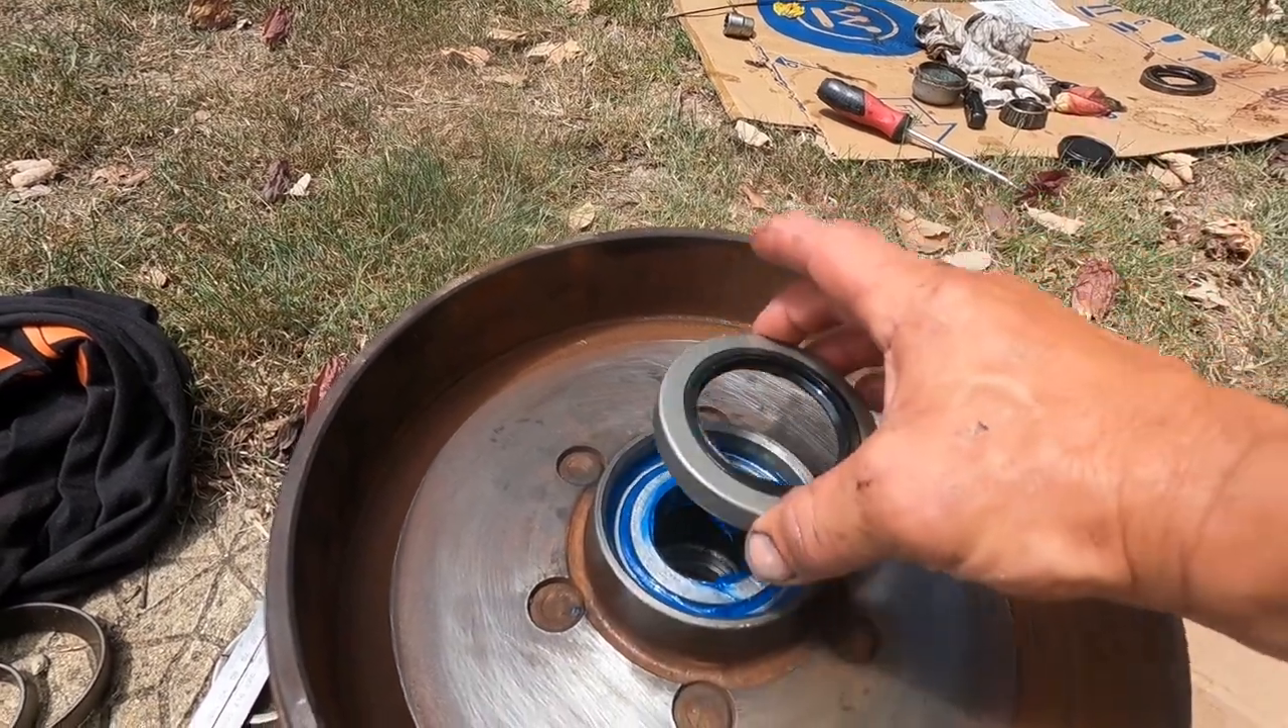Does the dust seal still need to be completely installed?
Yes.